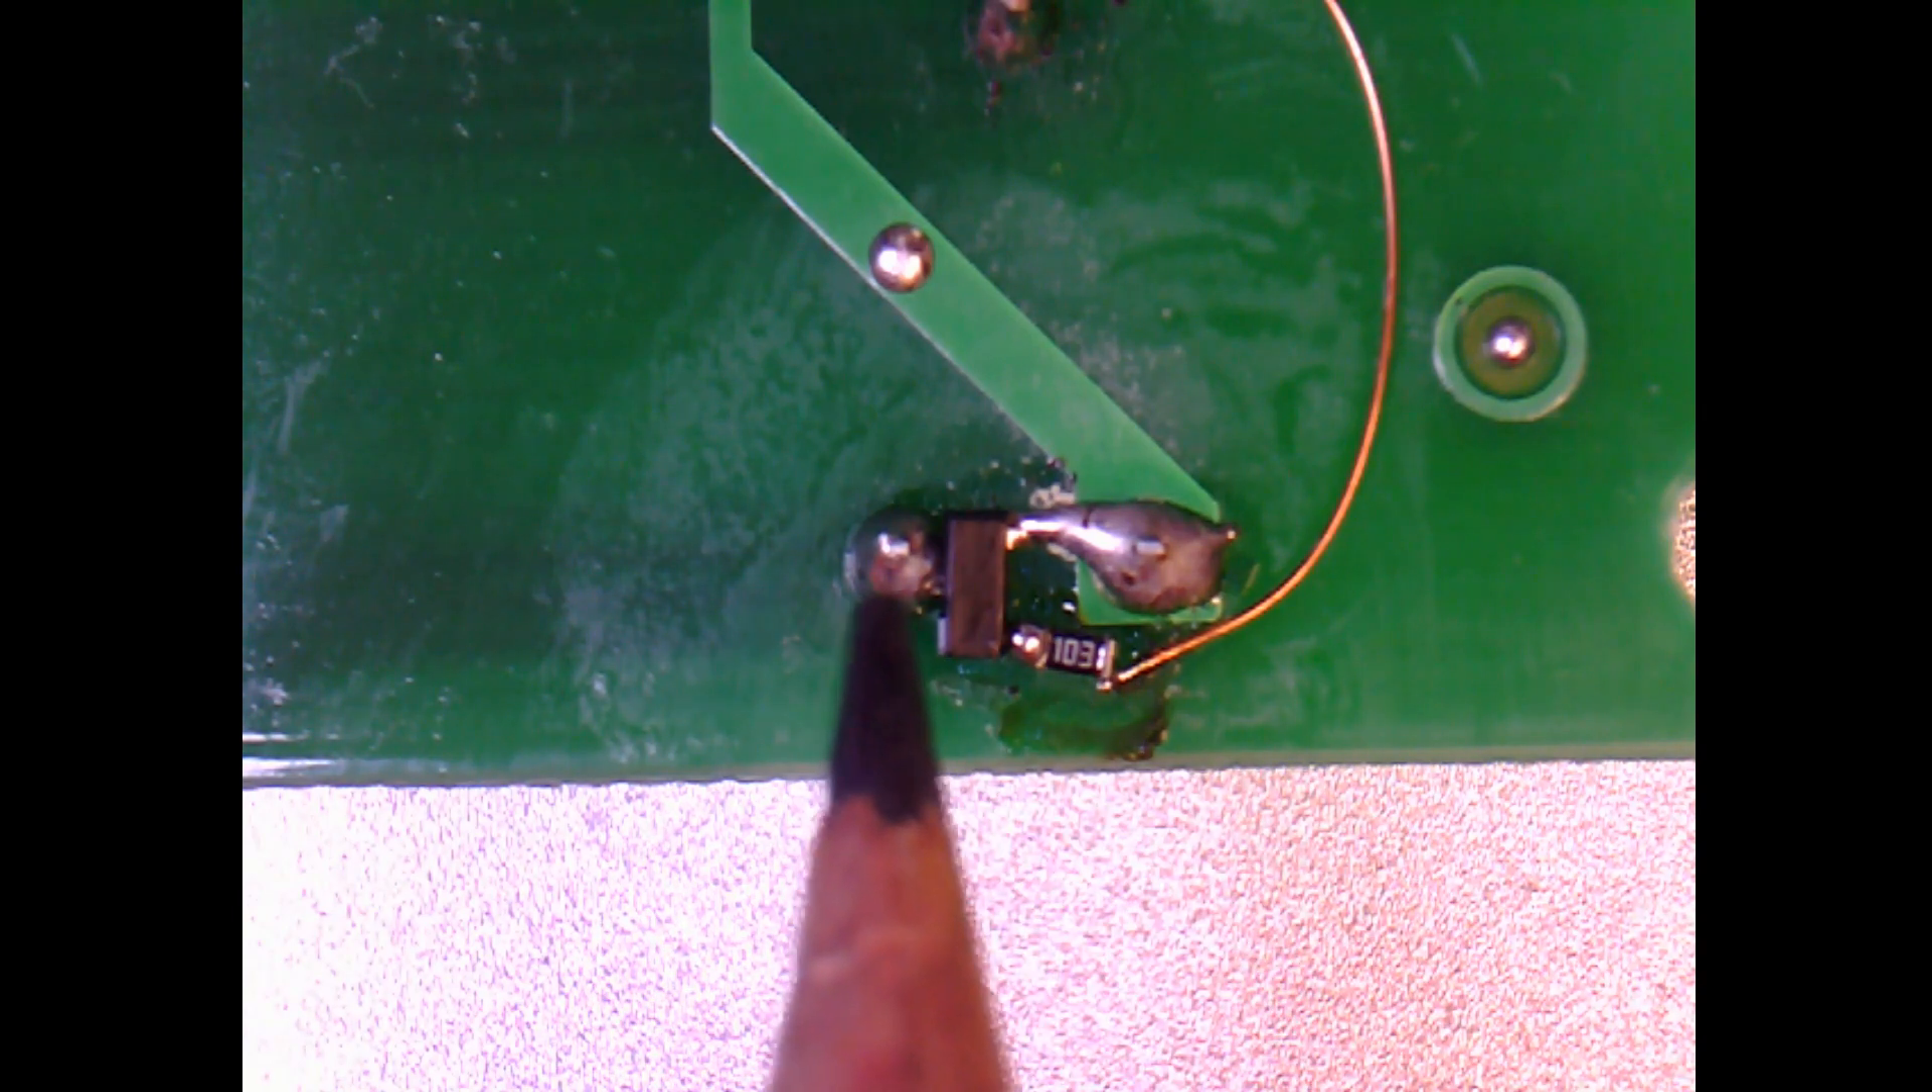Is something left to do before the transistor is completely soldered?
No.